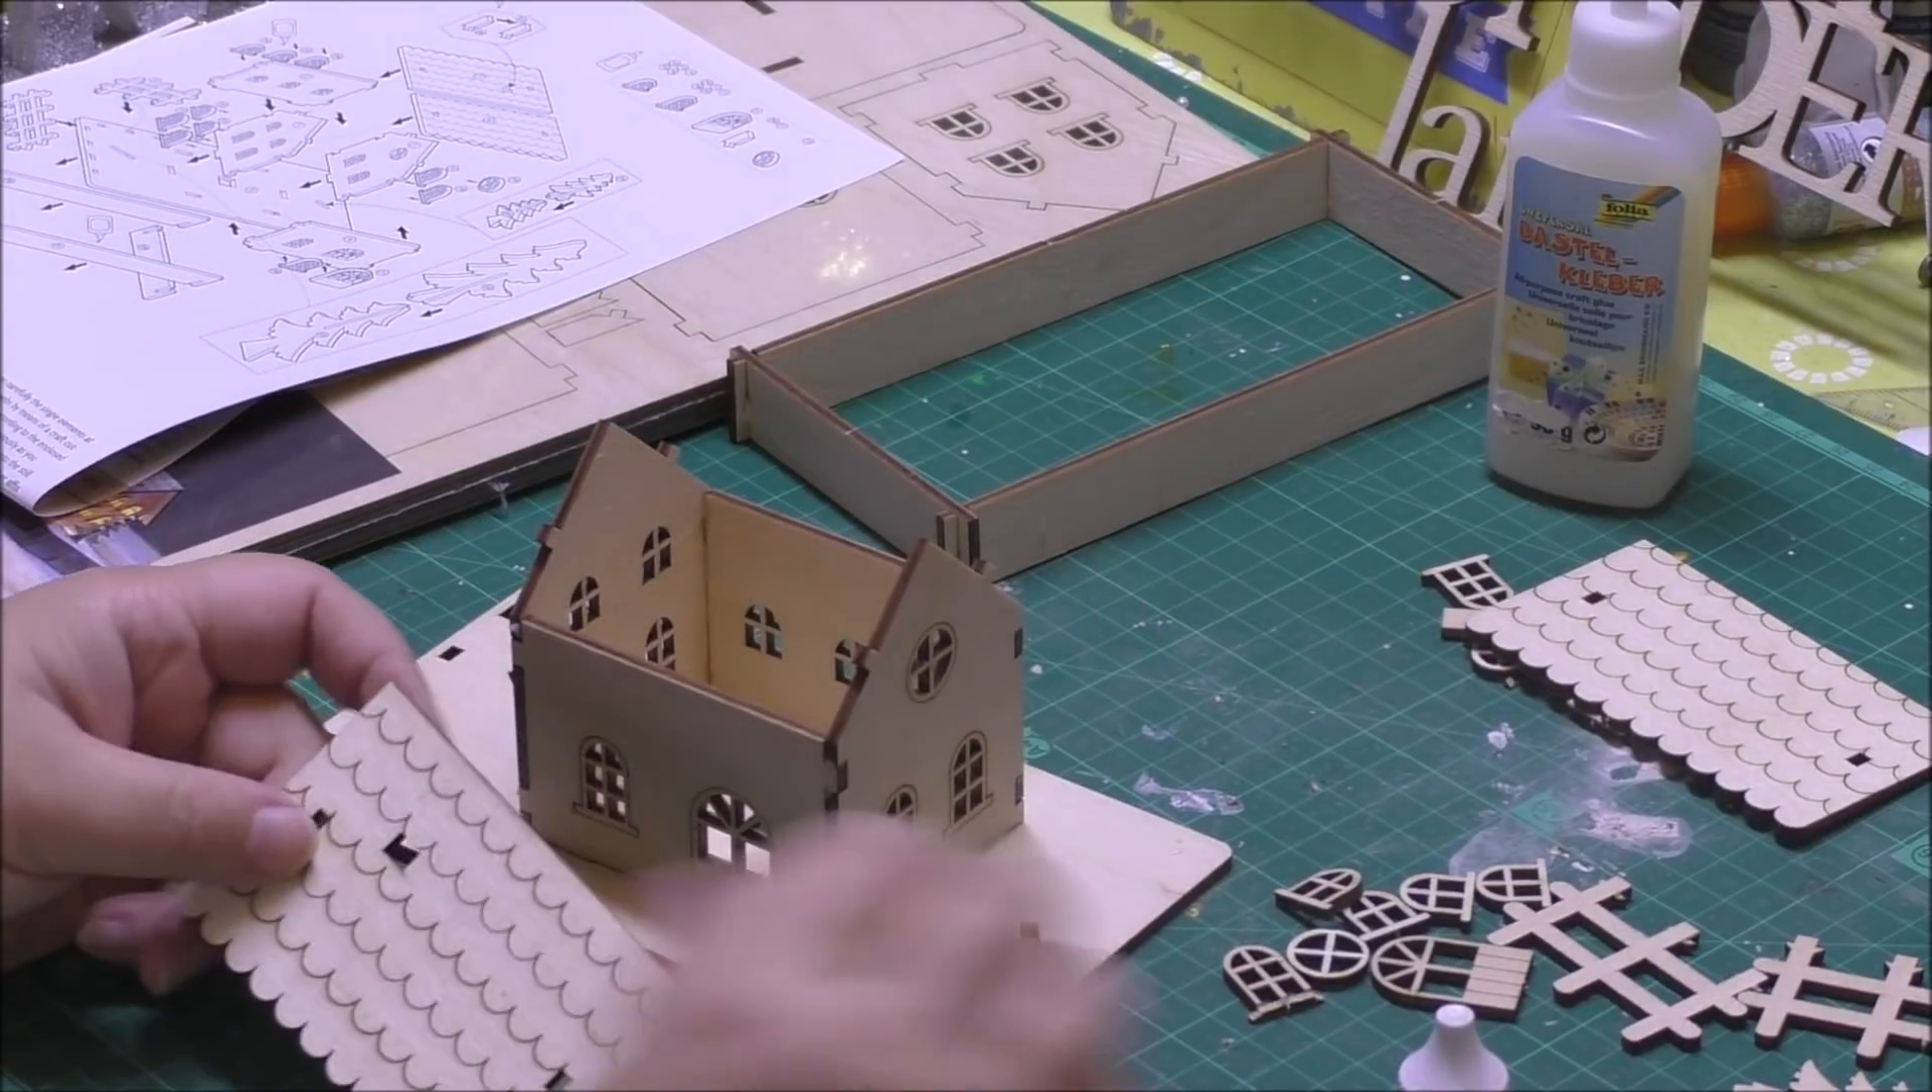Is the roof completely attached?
No.